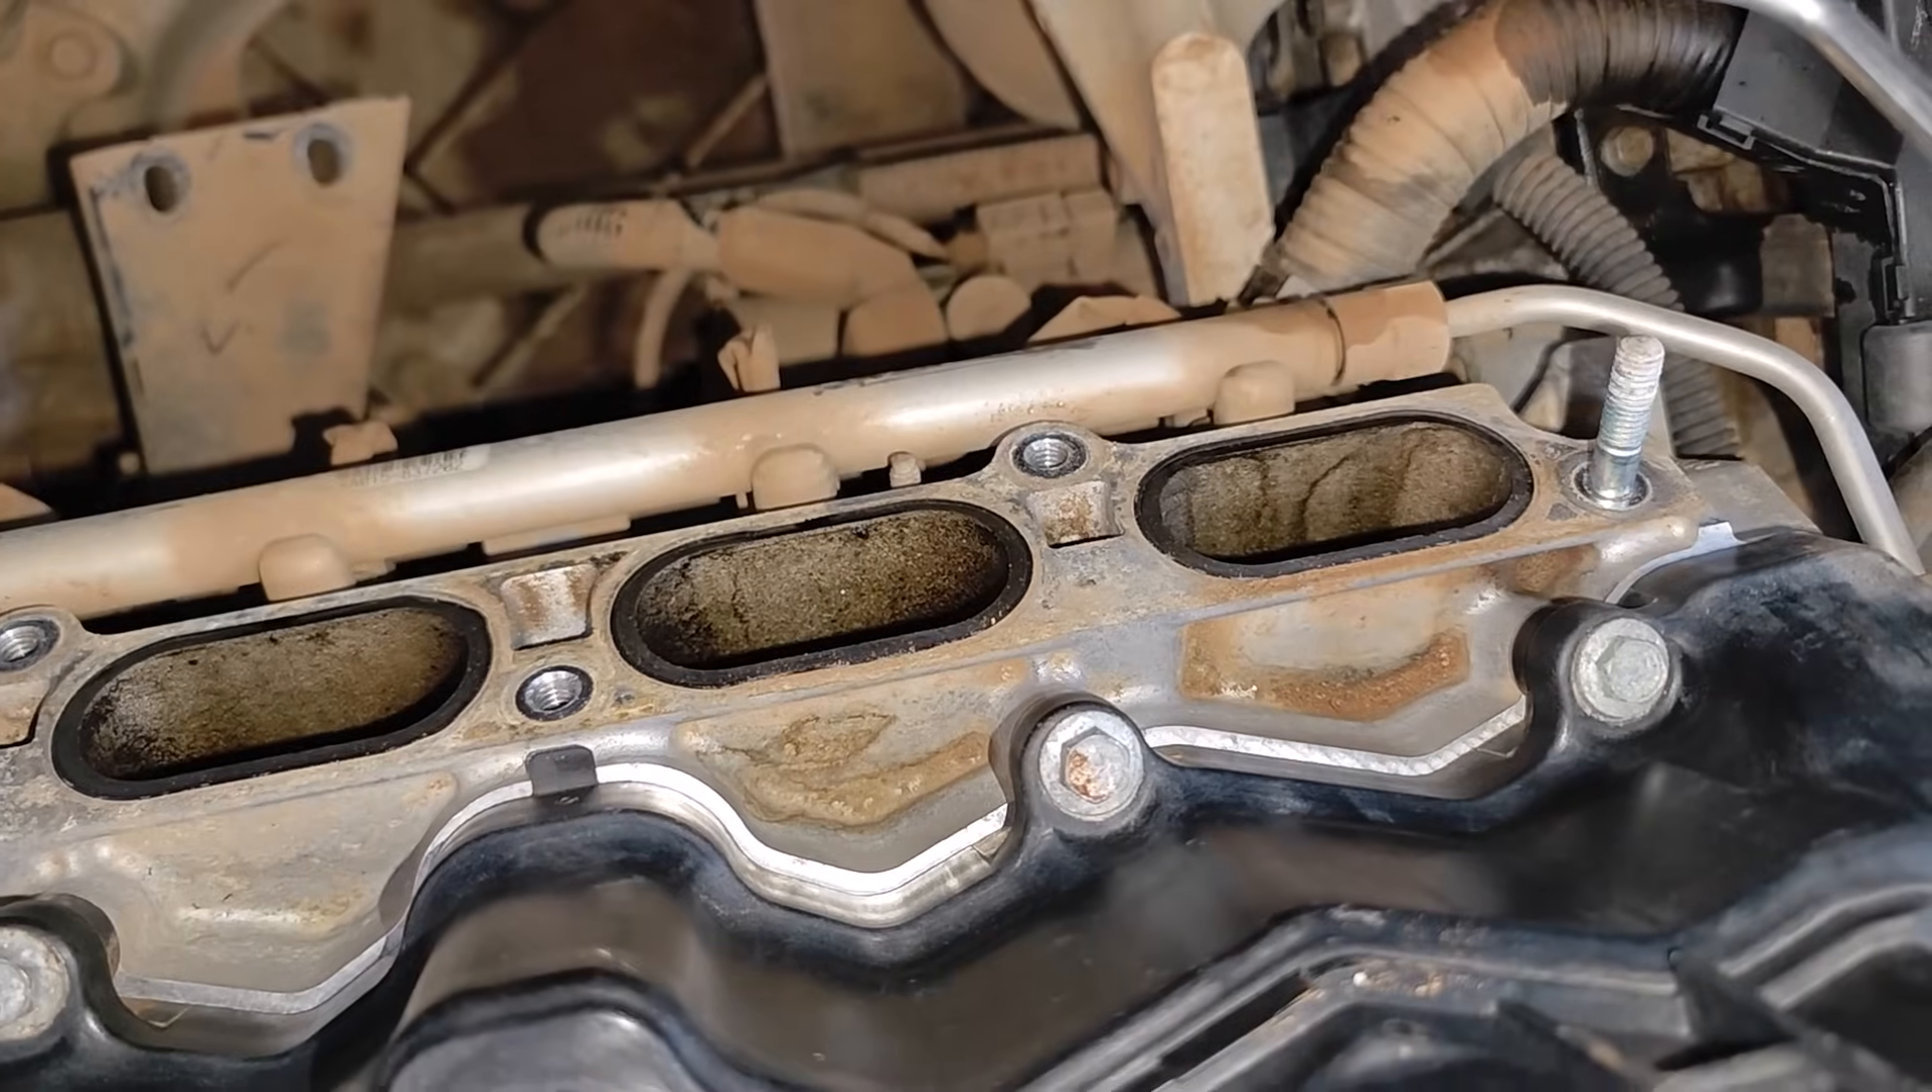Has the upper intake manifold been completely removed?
Yes.